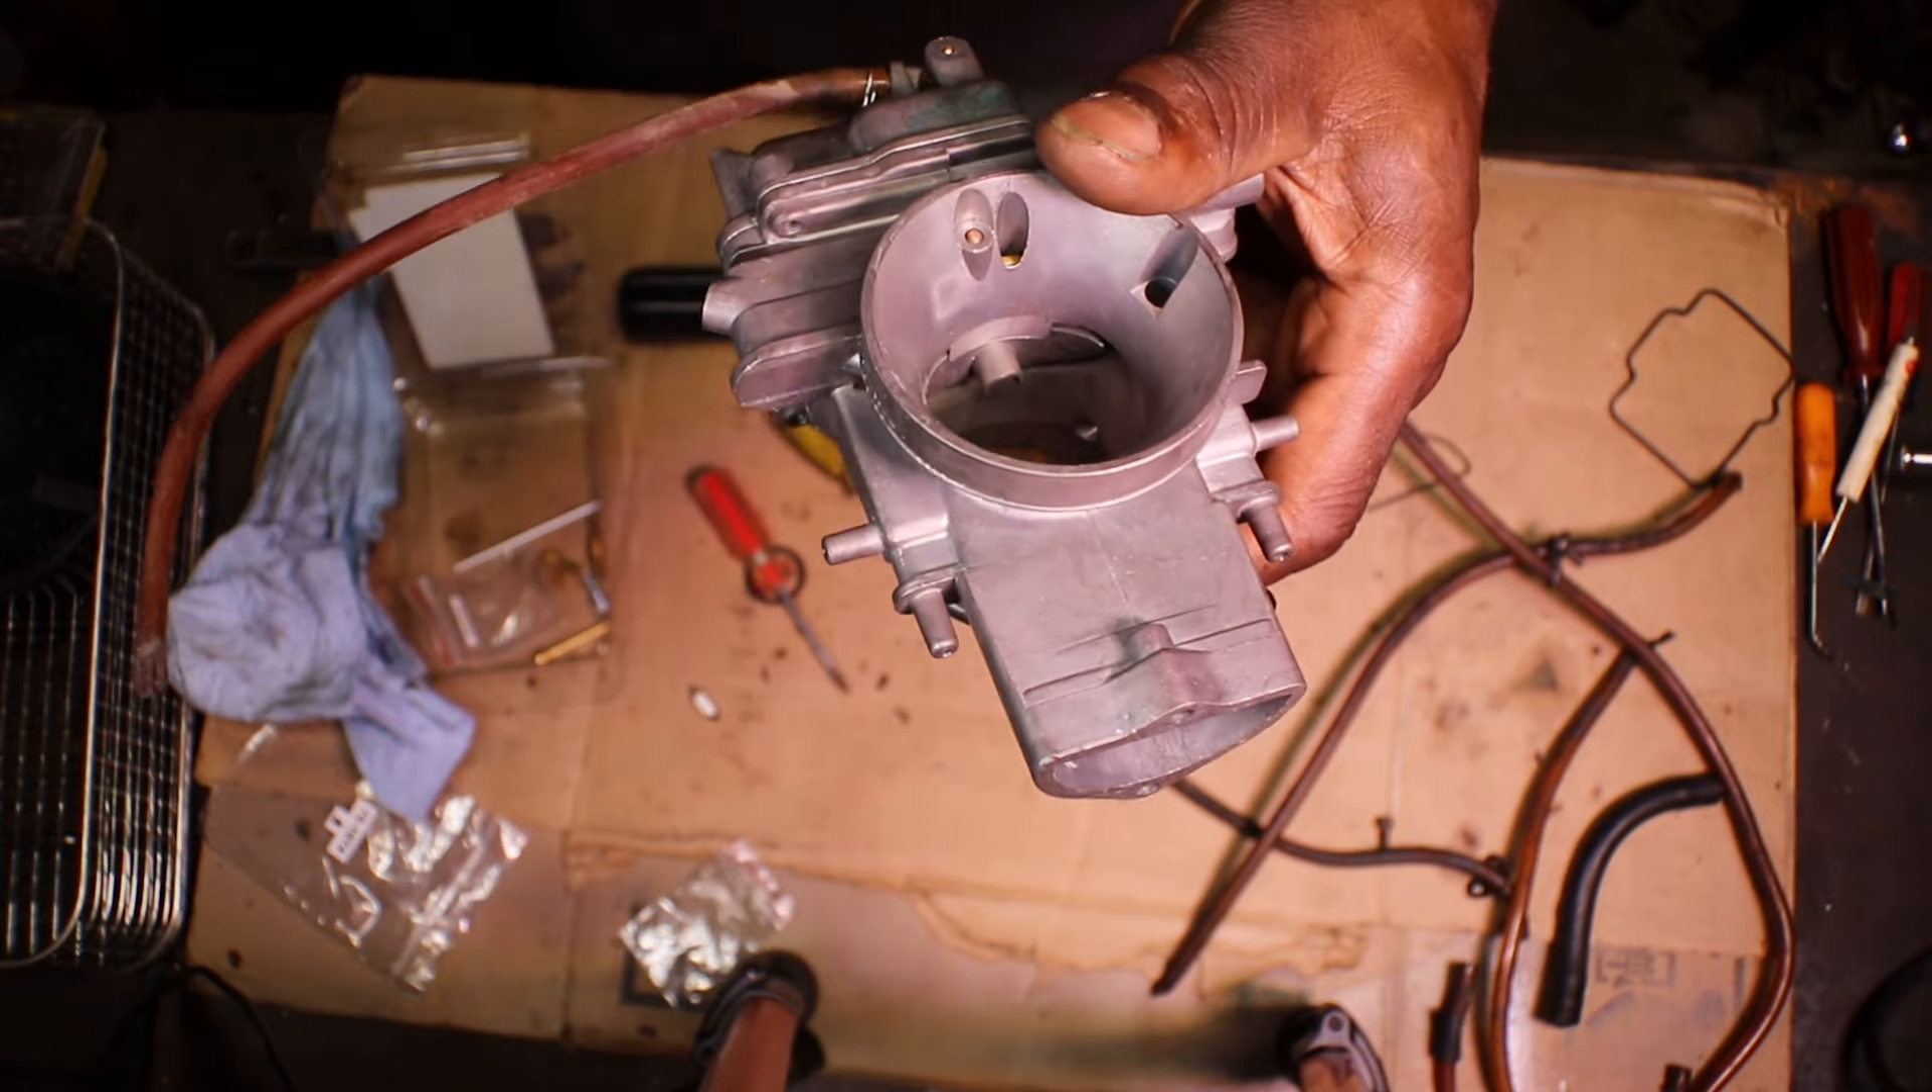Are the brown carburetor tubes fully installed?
No.